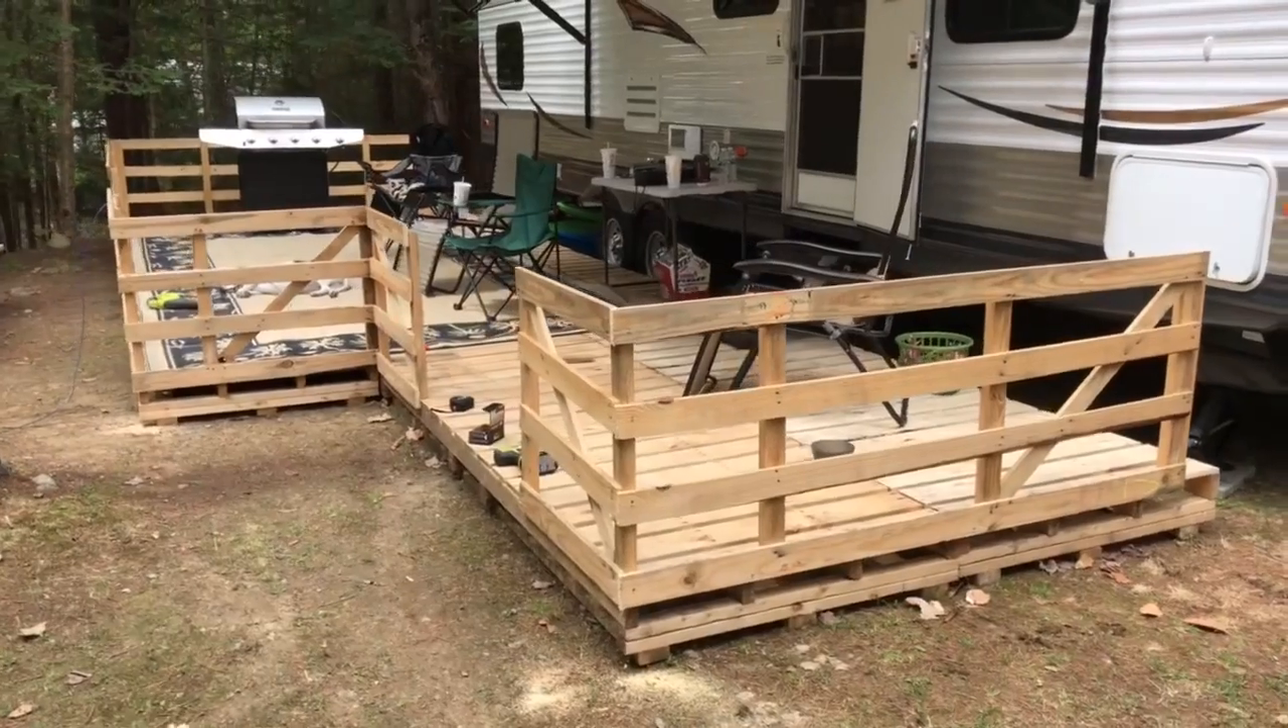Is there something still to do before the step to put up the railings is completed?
No.